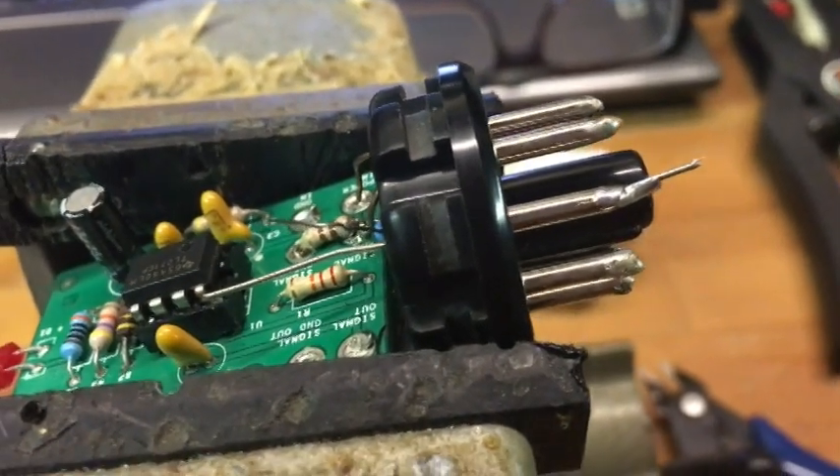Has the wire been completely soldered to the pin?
Yes.